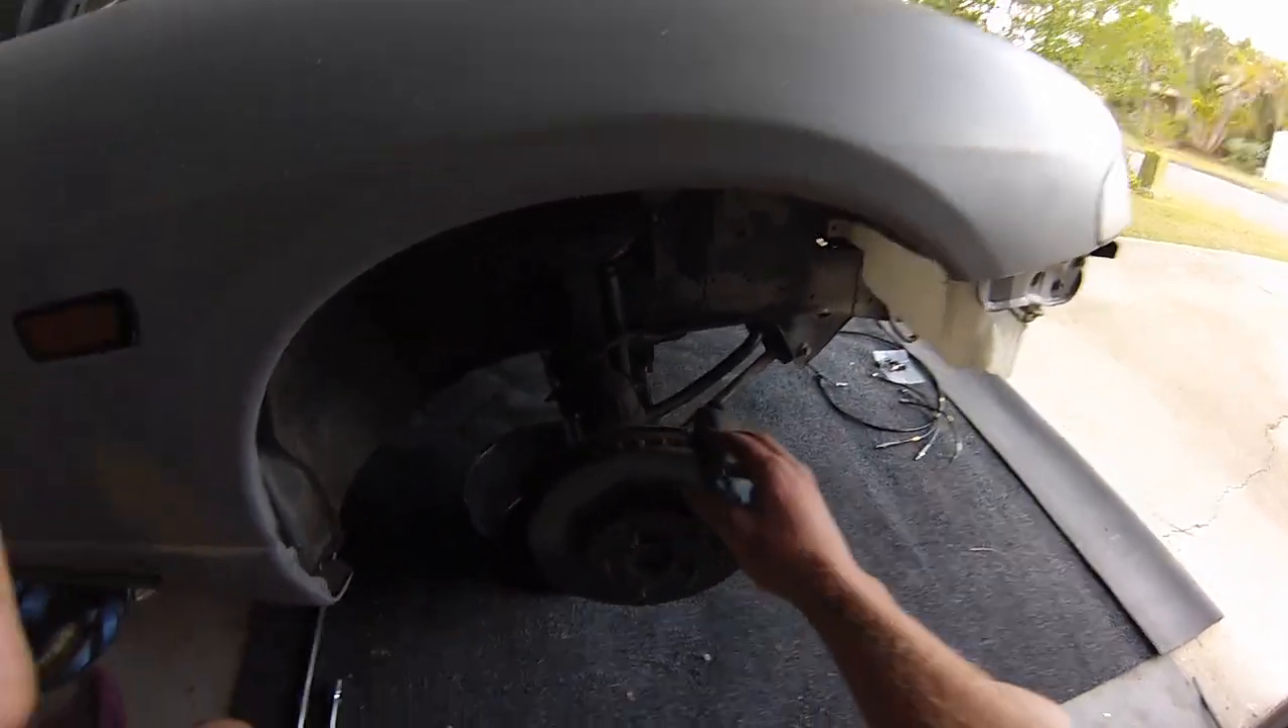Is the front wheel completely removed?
Yes.